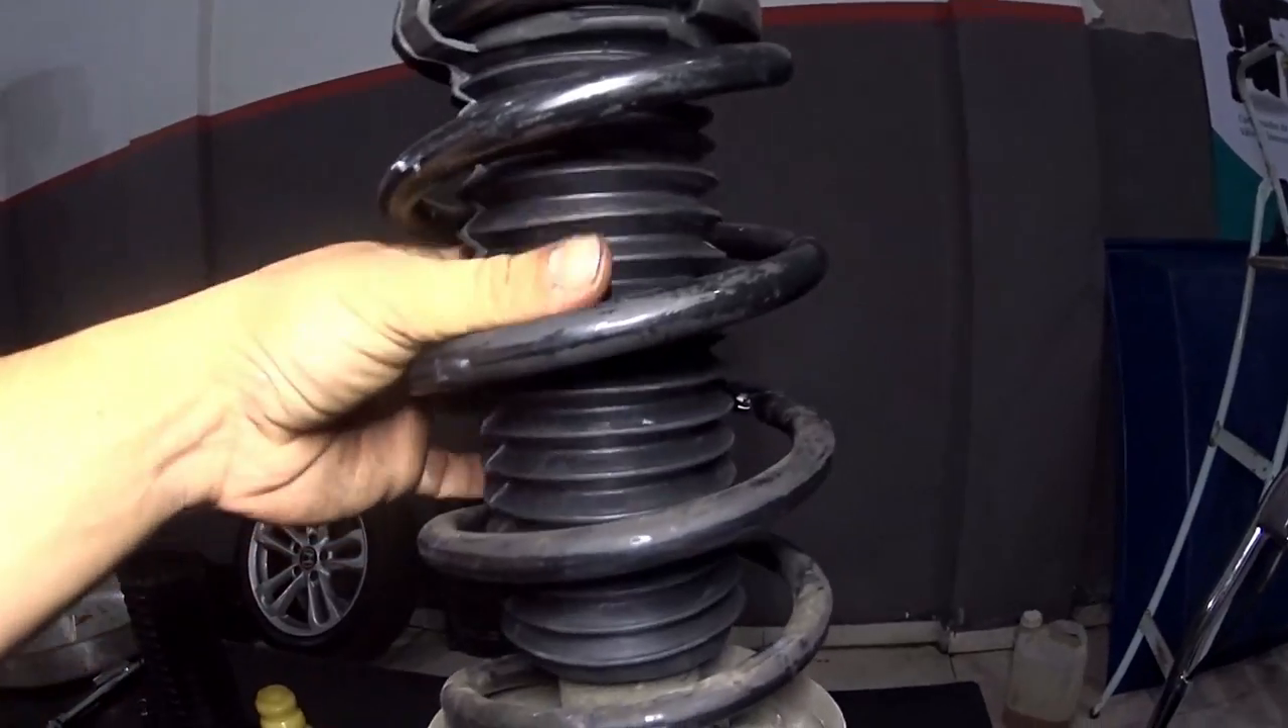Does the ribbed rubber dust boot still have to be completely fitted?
No.